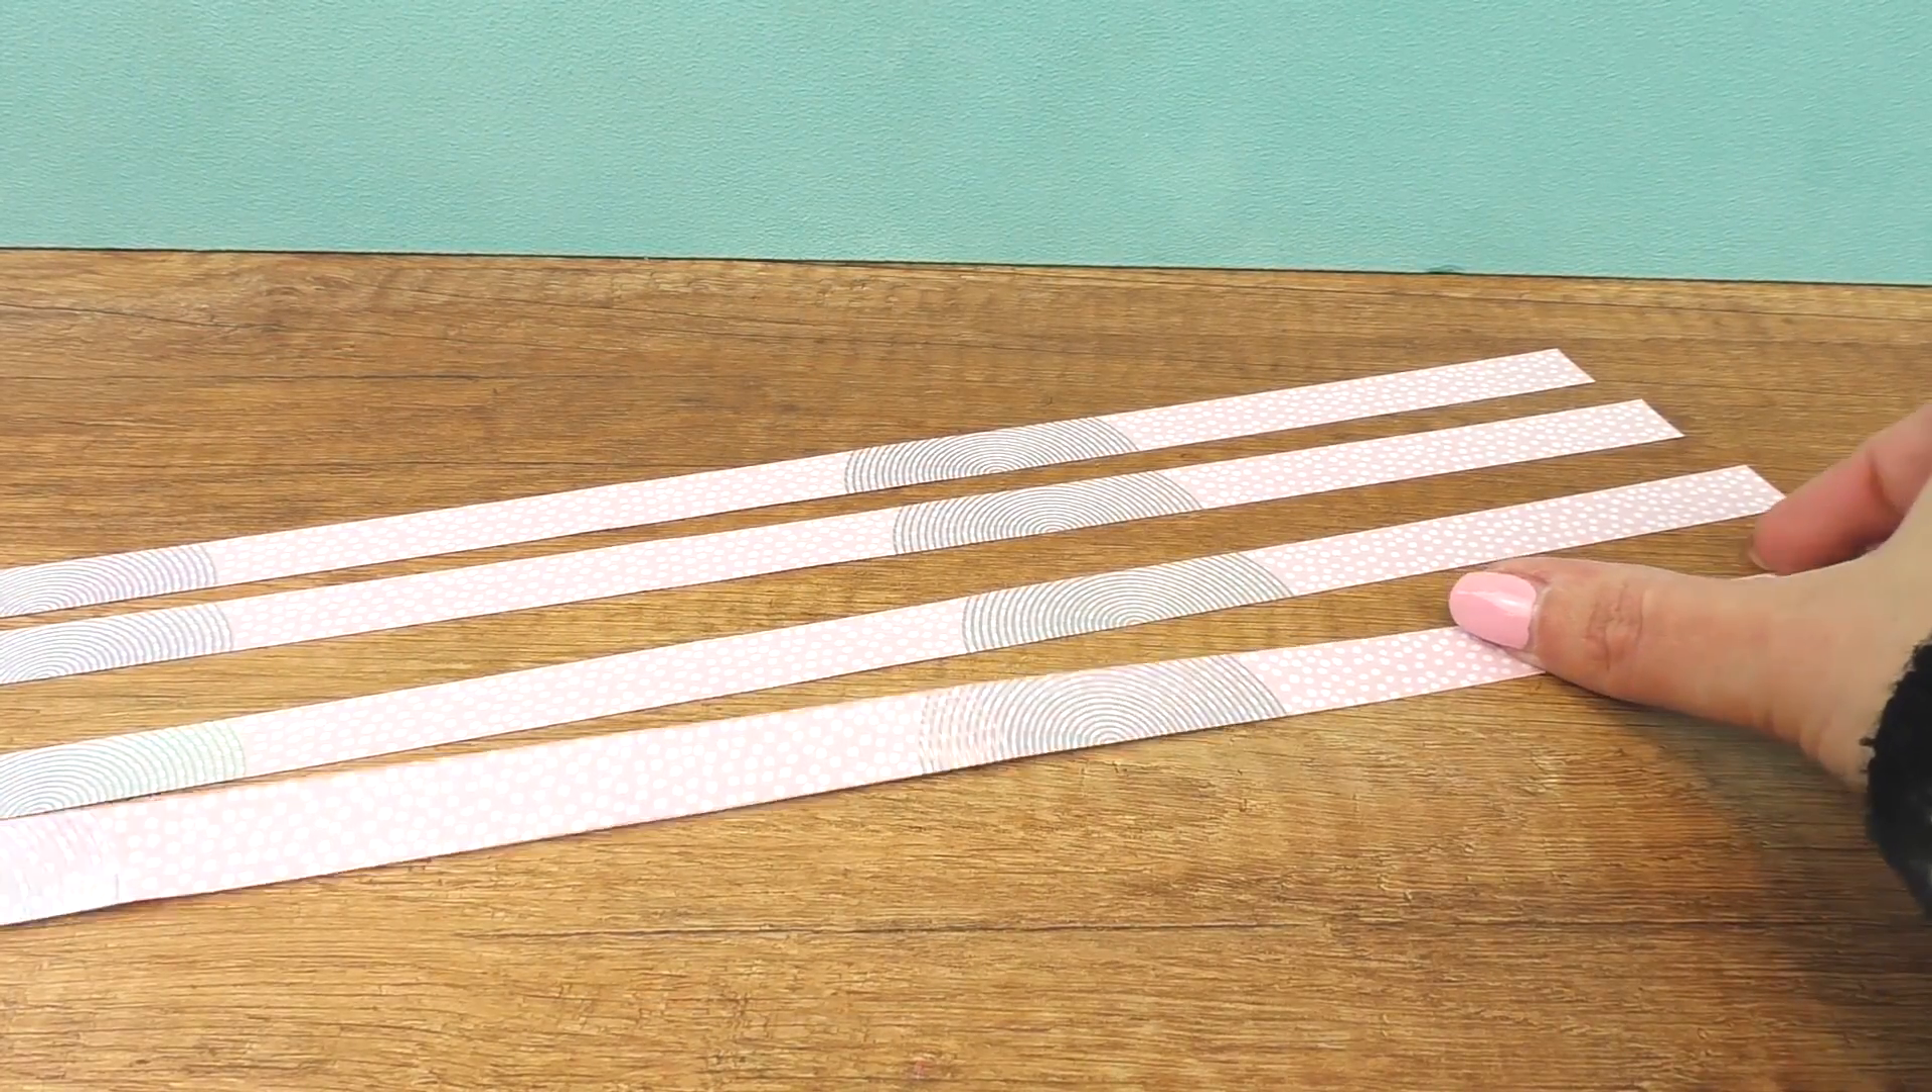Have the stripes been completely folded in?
No.